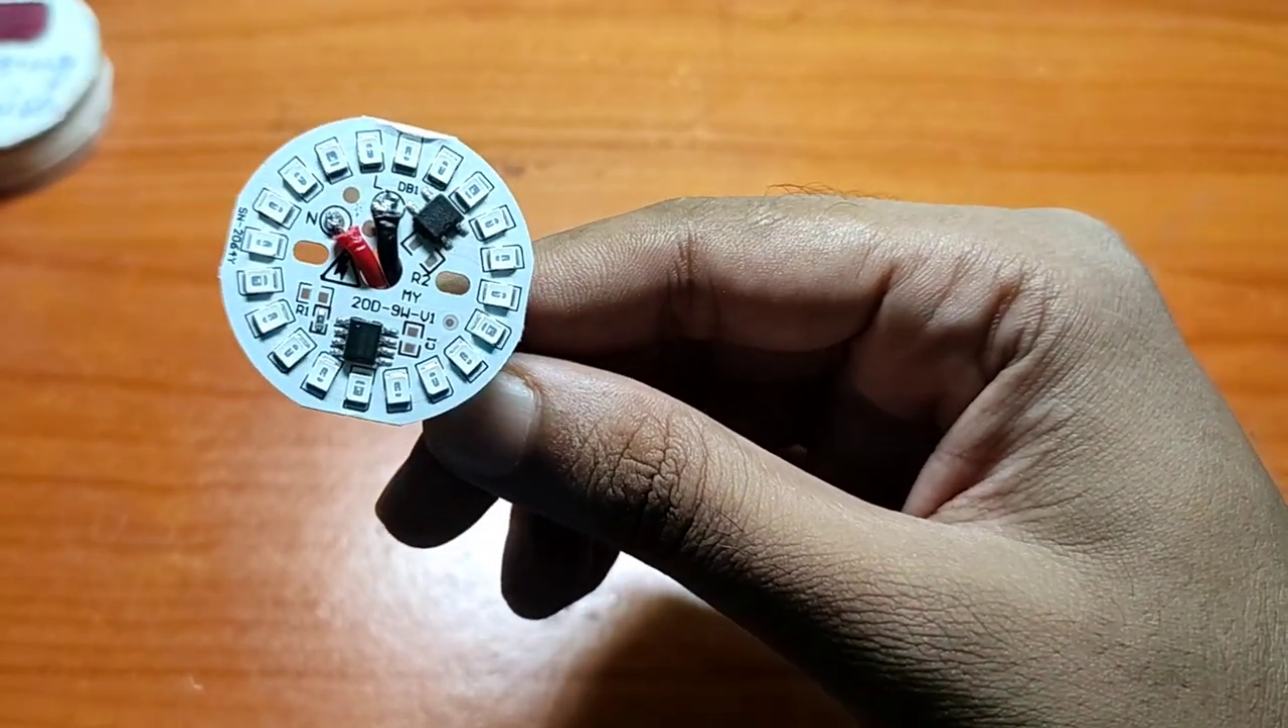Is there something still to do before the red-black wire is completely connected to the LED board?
No.